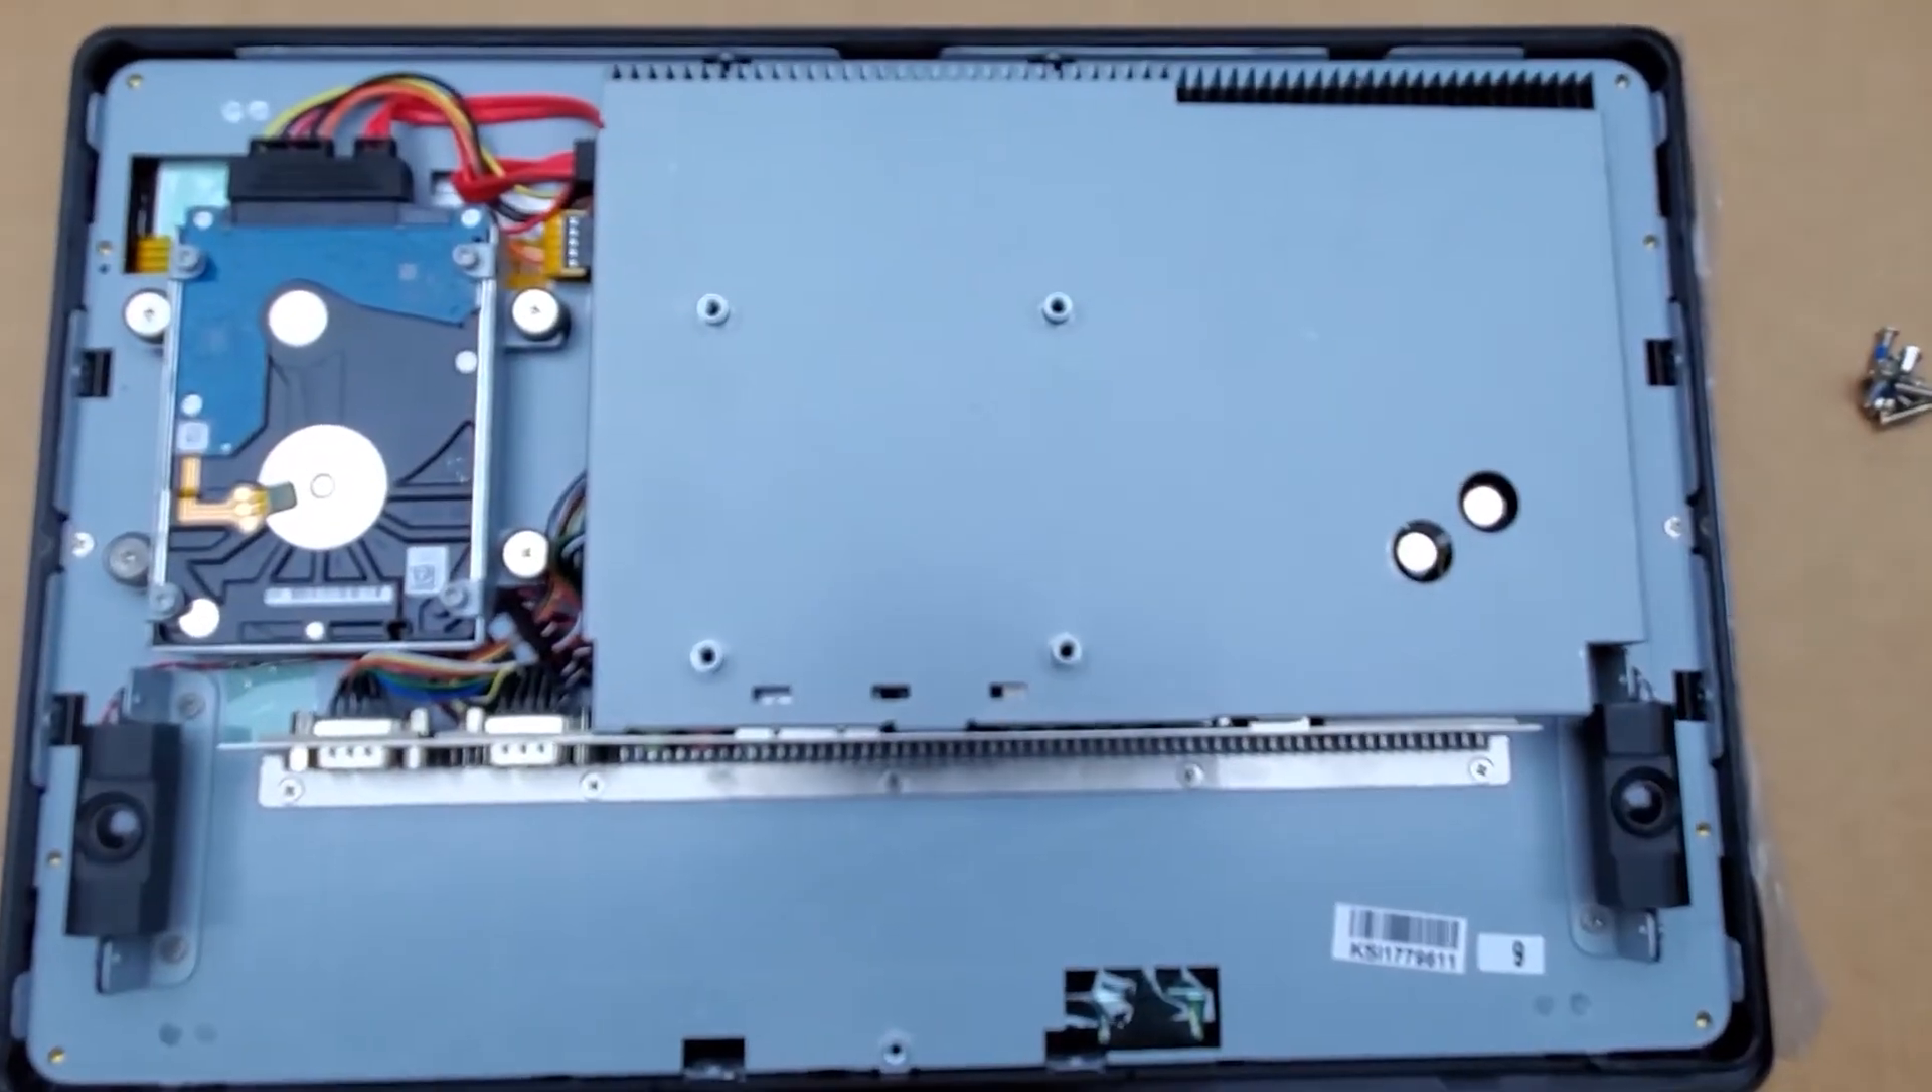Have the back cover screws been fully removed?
Yes.